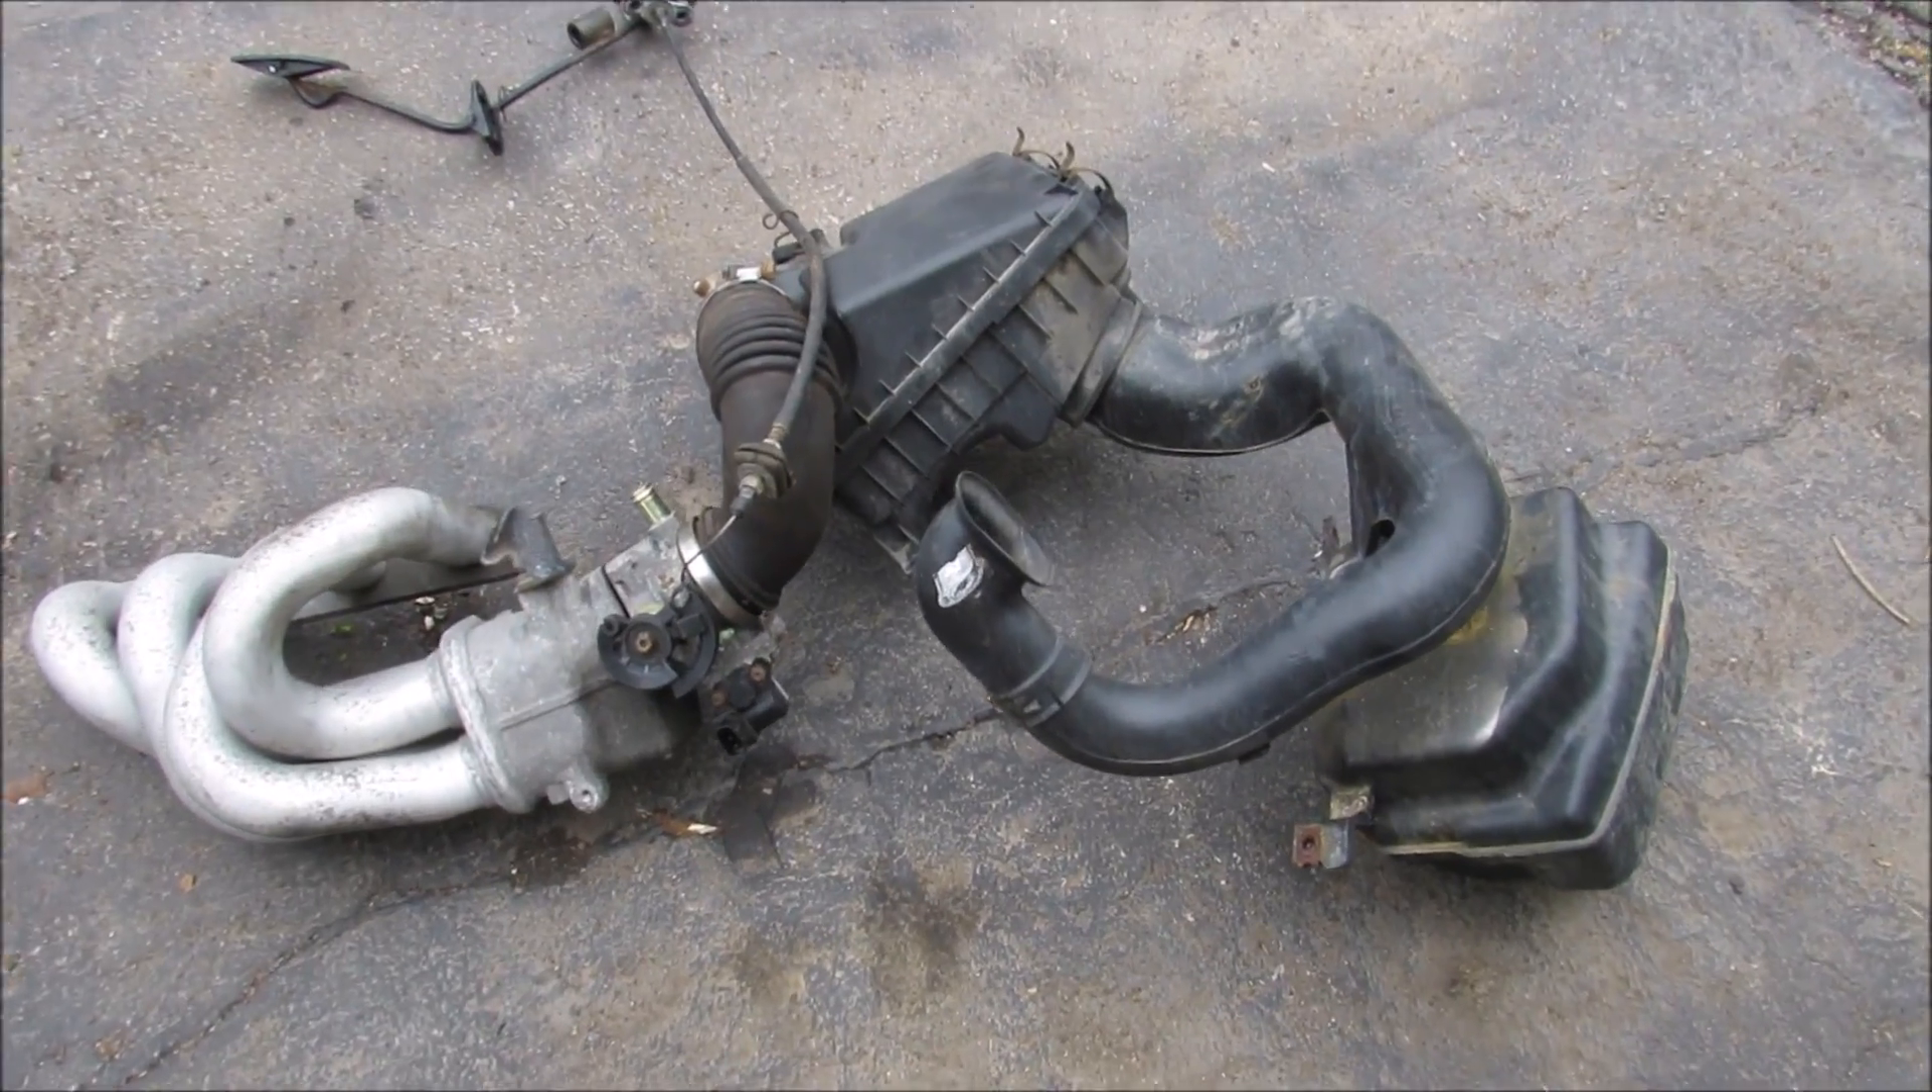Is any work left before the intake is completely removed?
No.